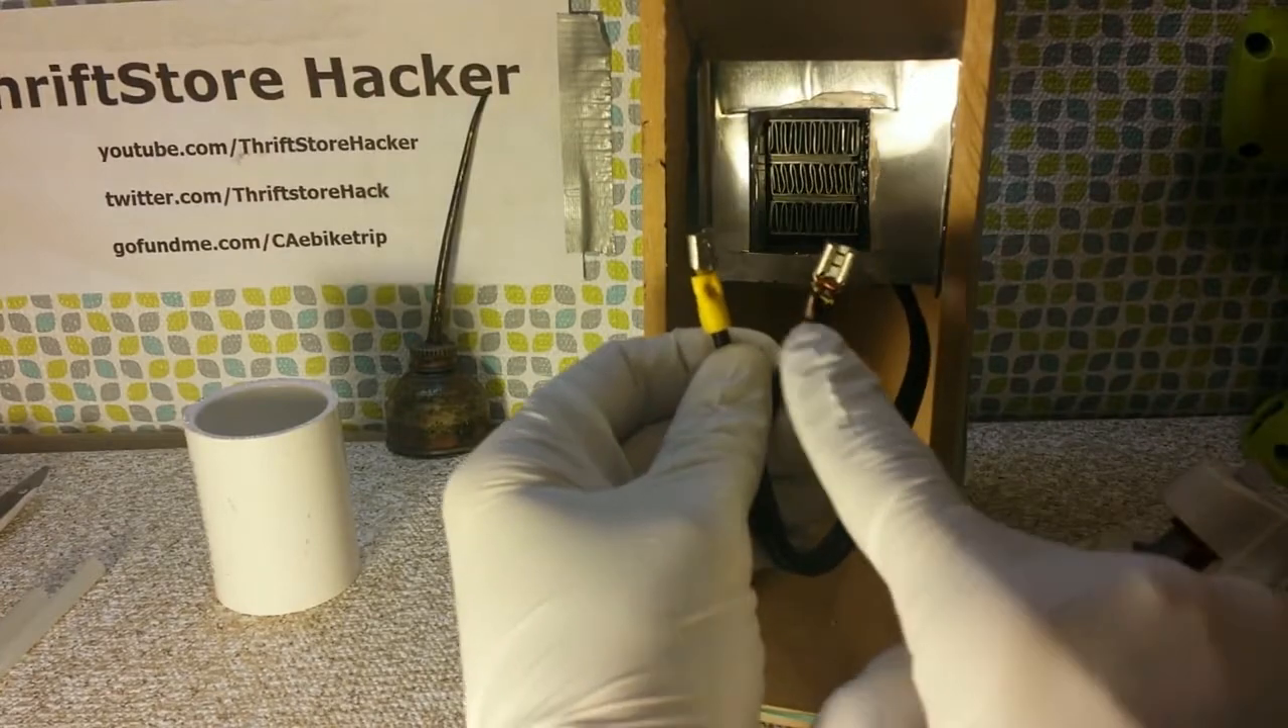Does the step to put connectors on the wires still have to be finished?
No.